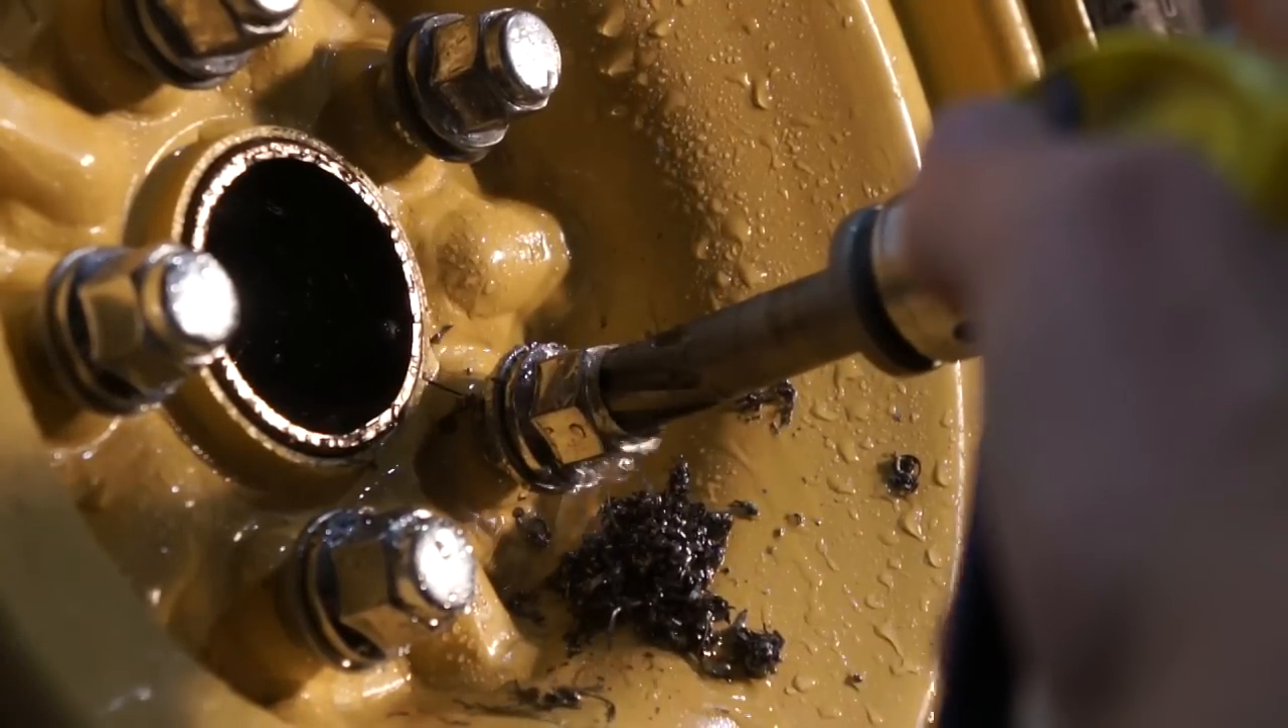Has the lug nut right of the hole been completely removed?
No.